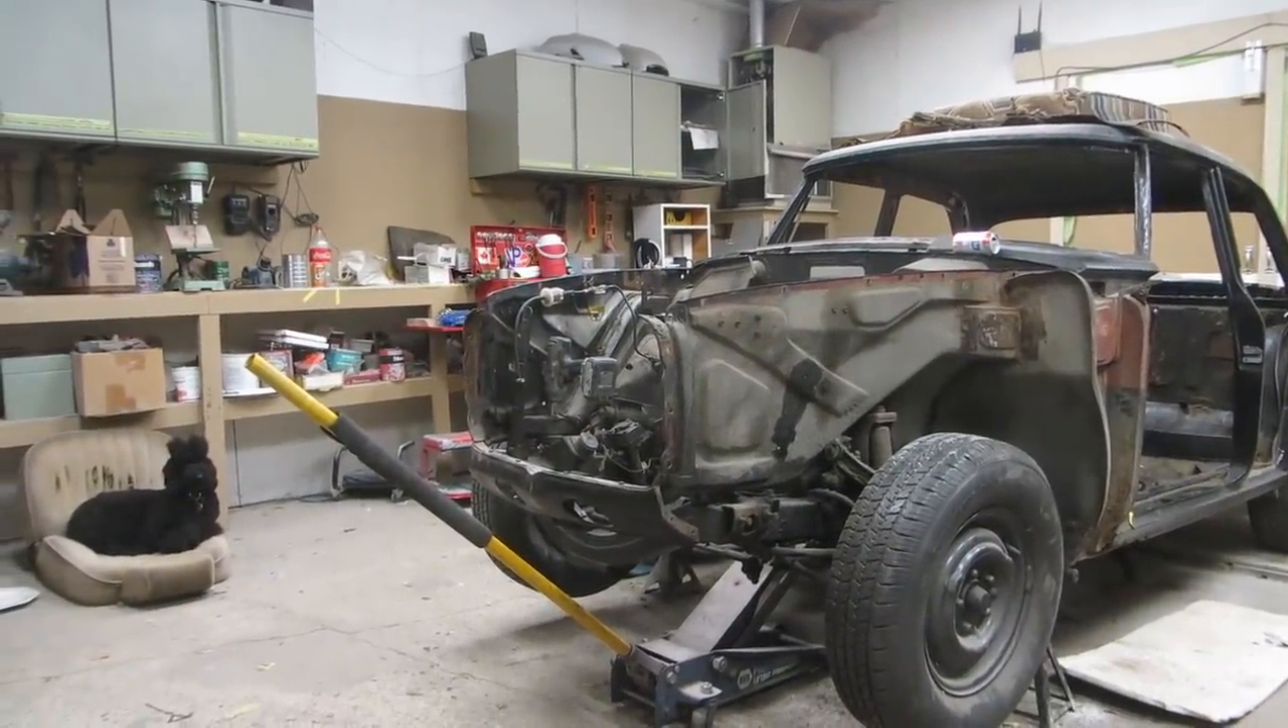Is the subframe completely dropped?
No.